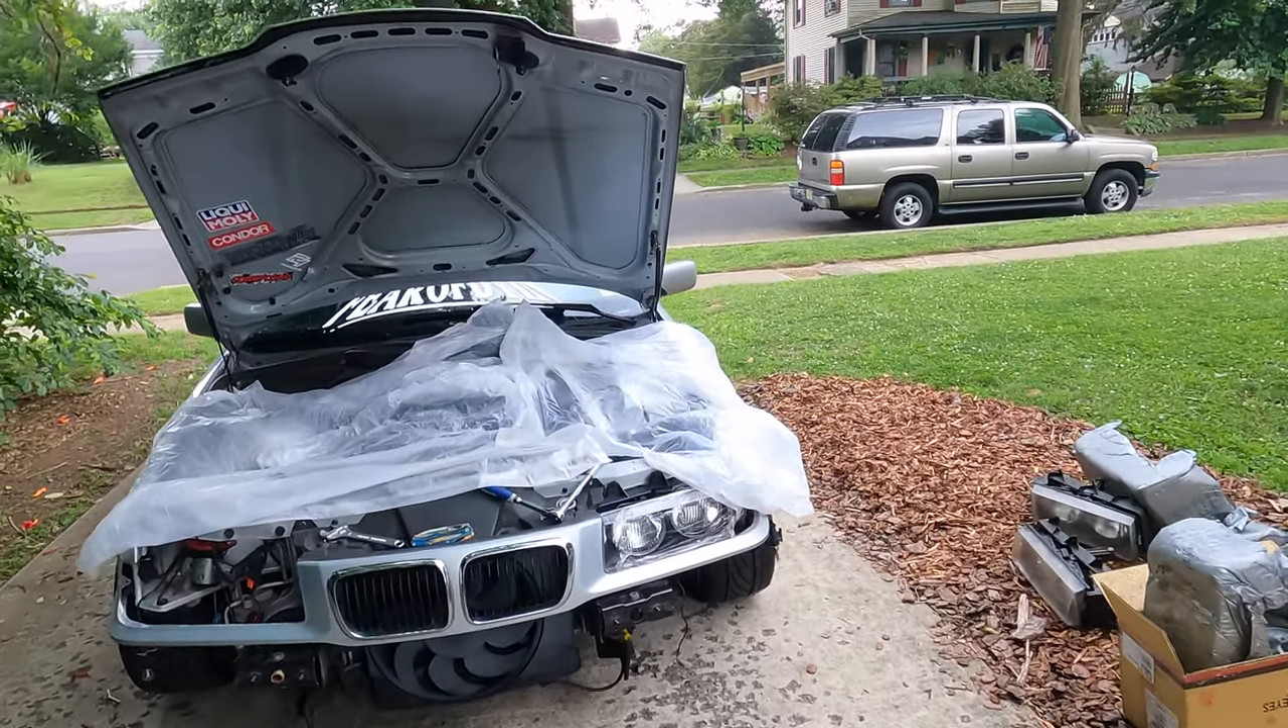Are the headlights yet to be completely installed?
Yes.